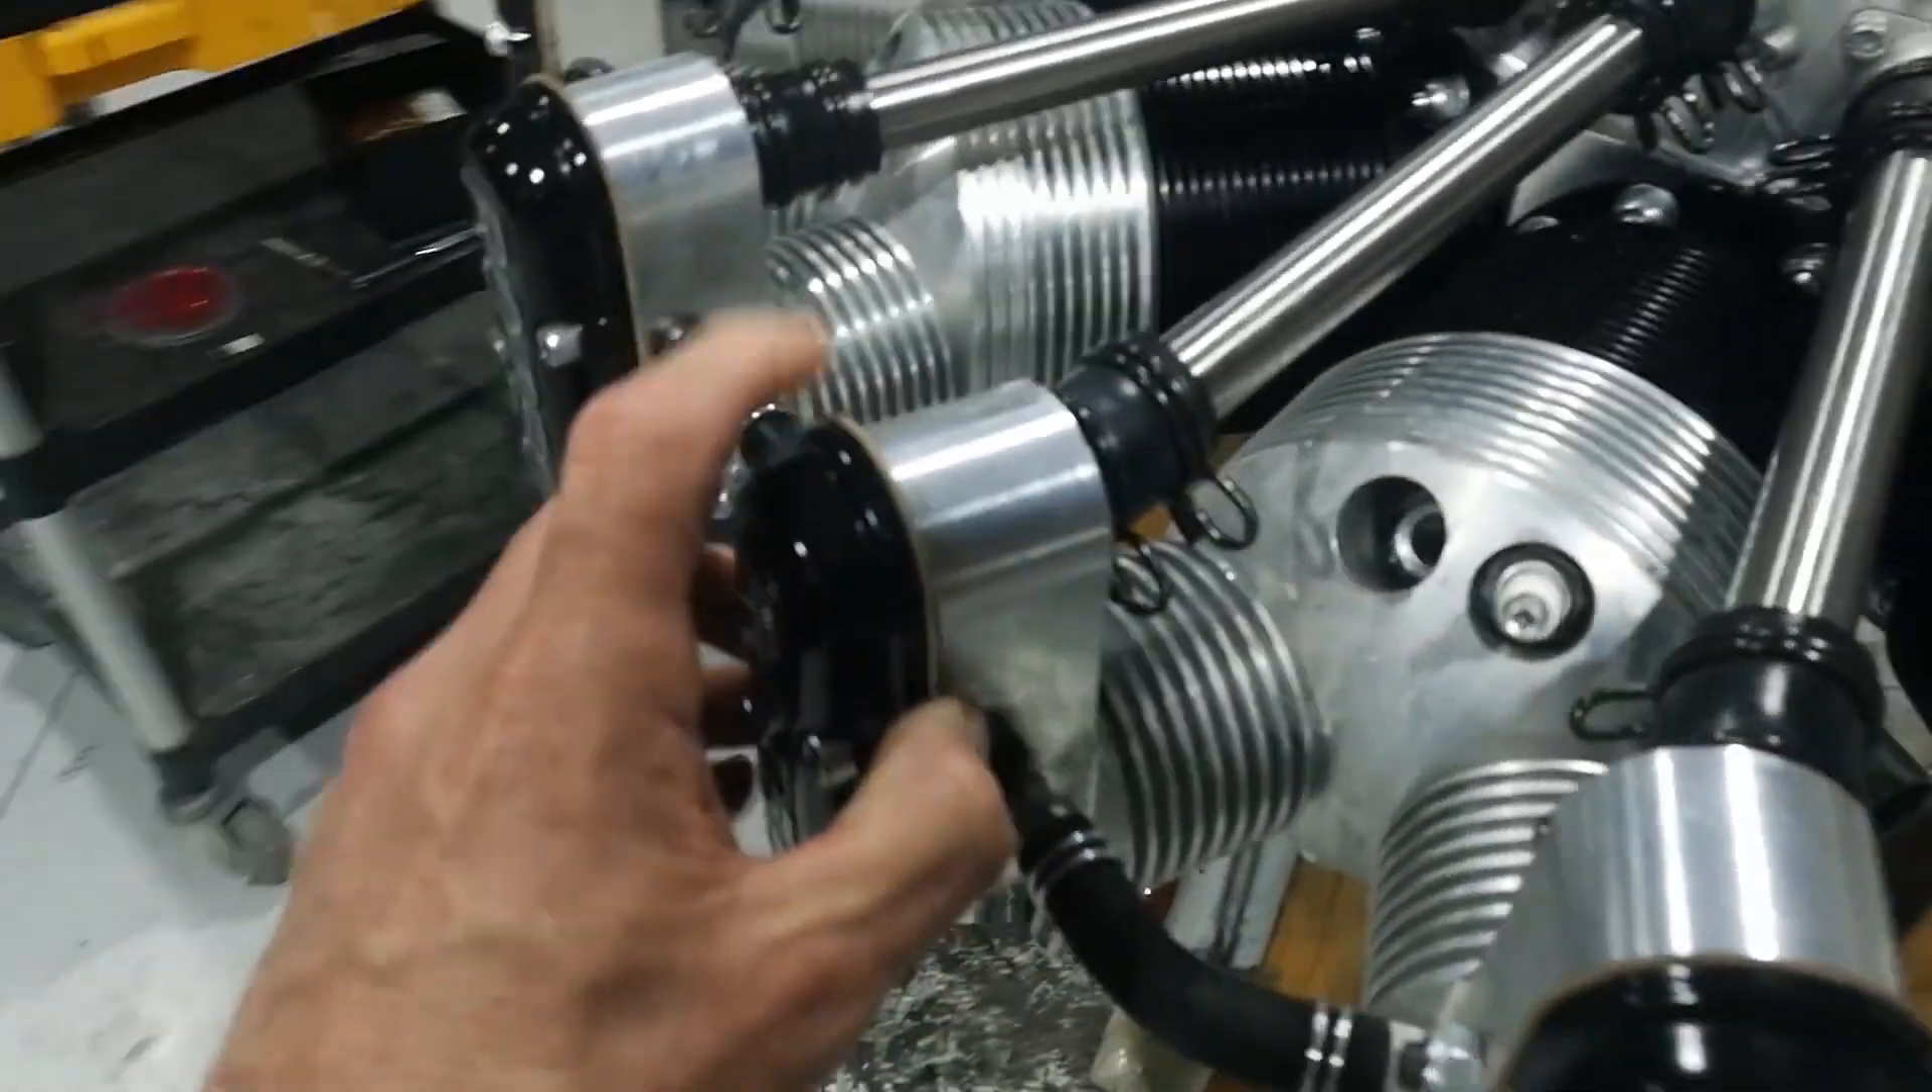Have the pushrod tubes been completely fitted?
Yes.